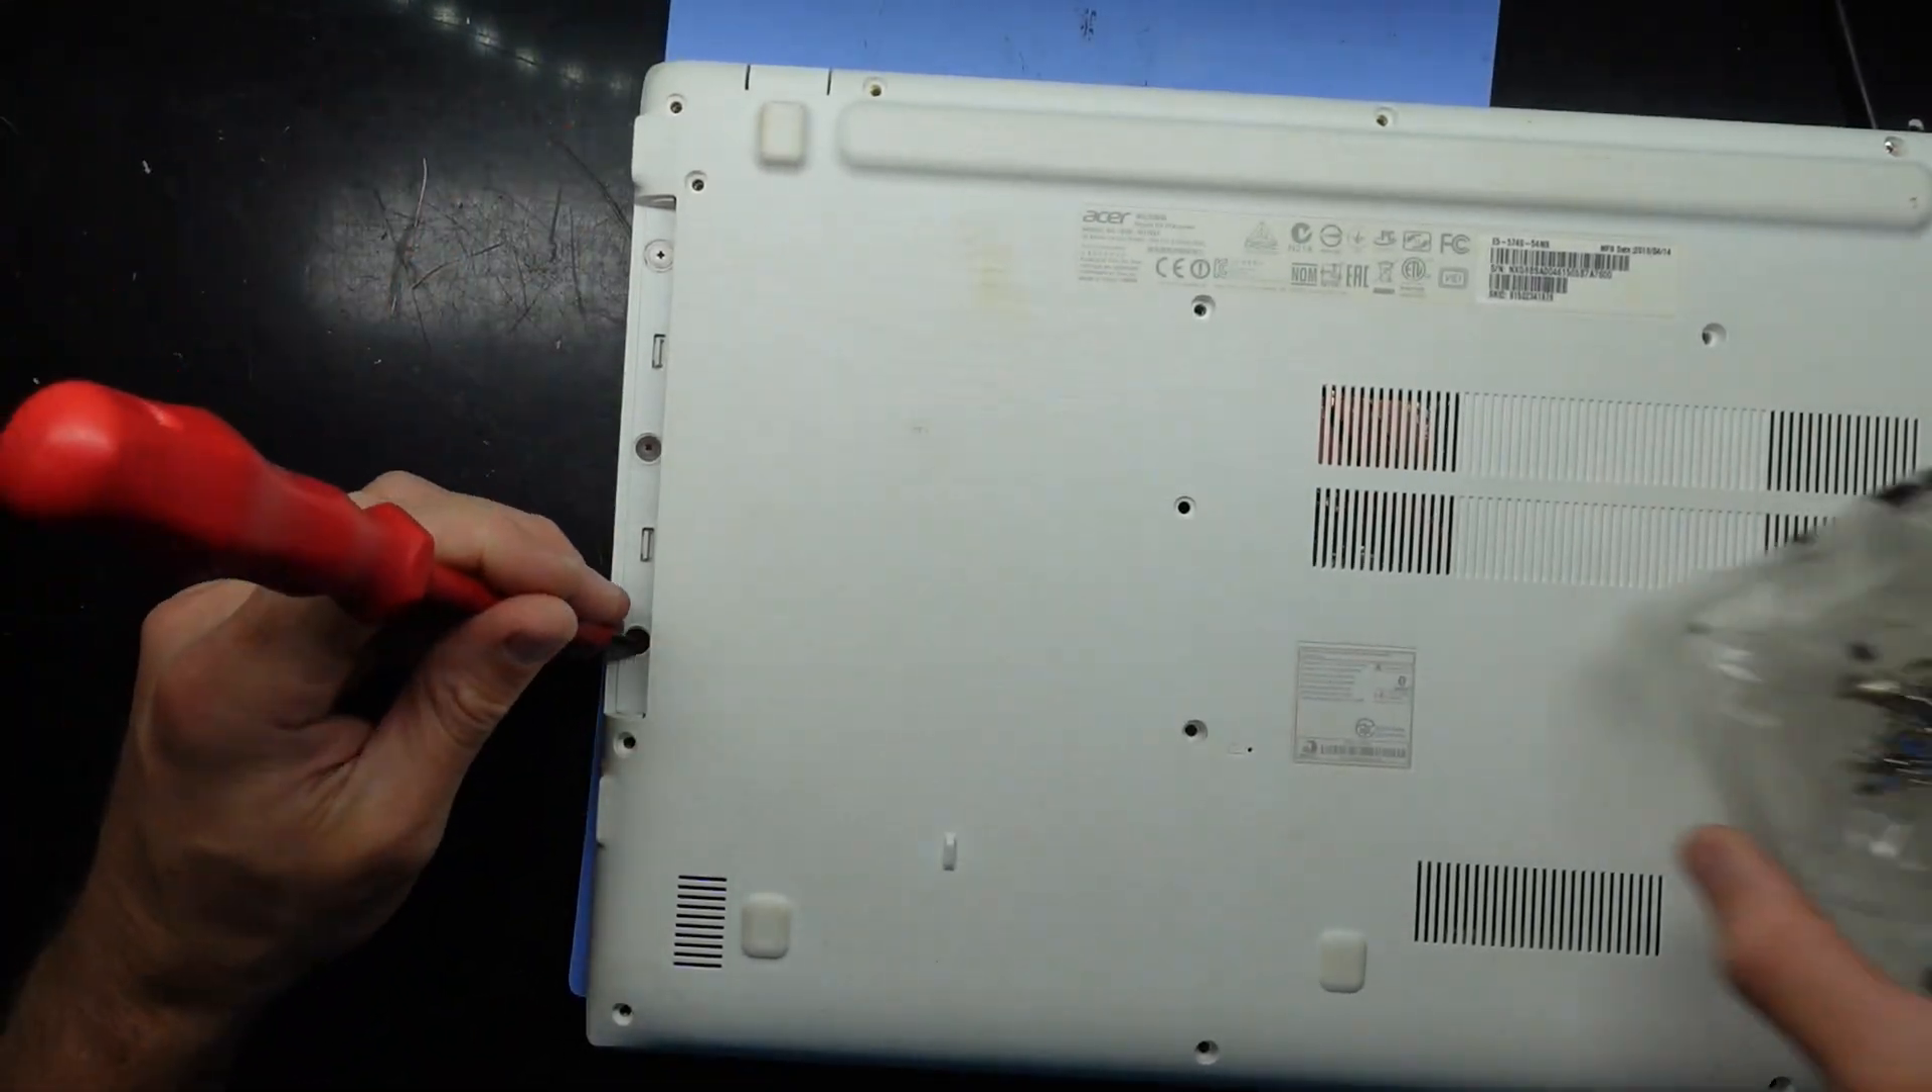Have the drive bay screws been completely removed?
No.